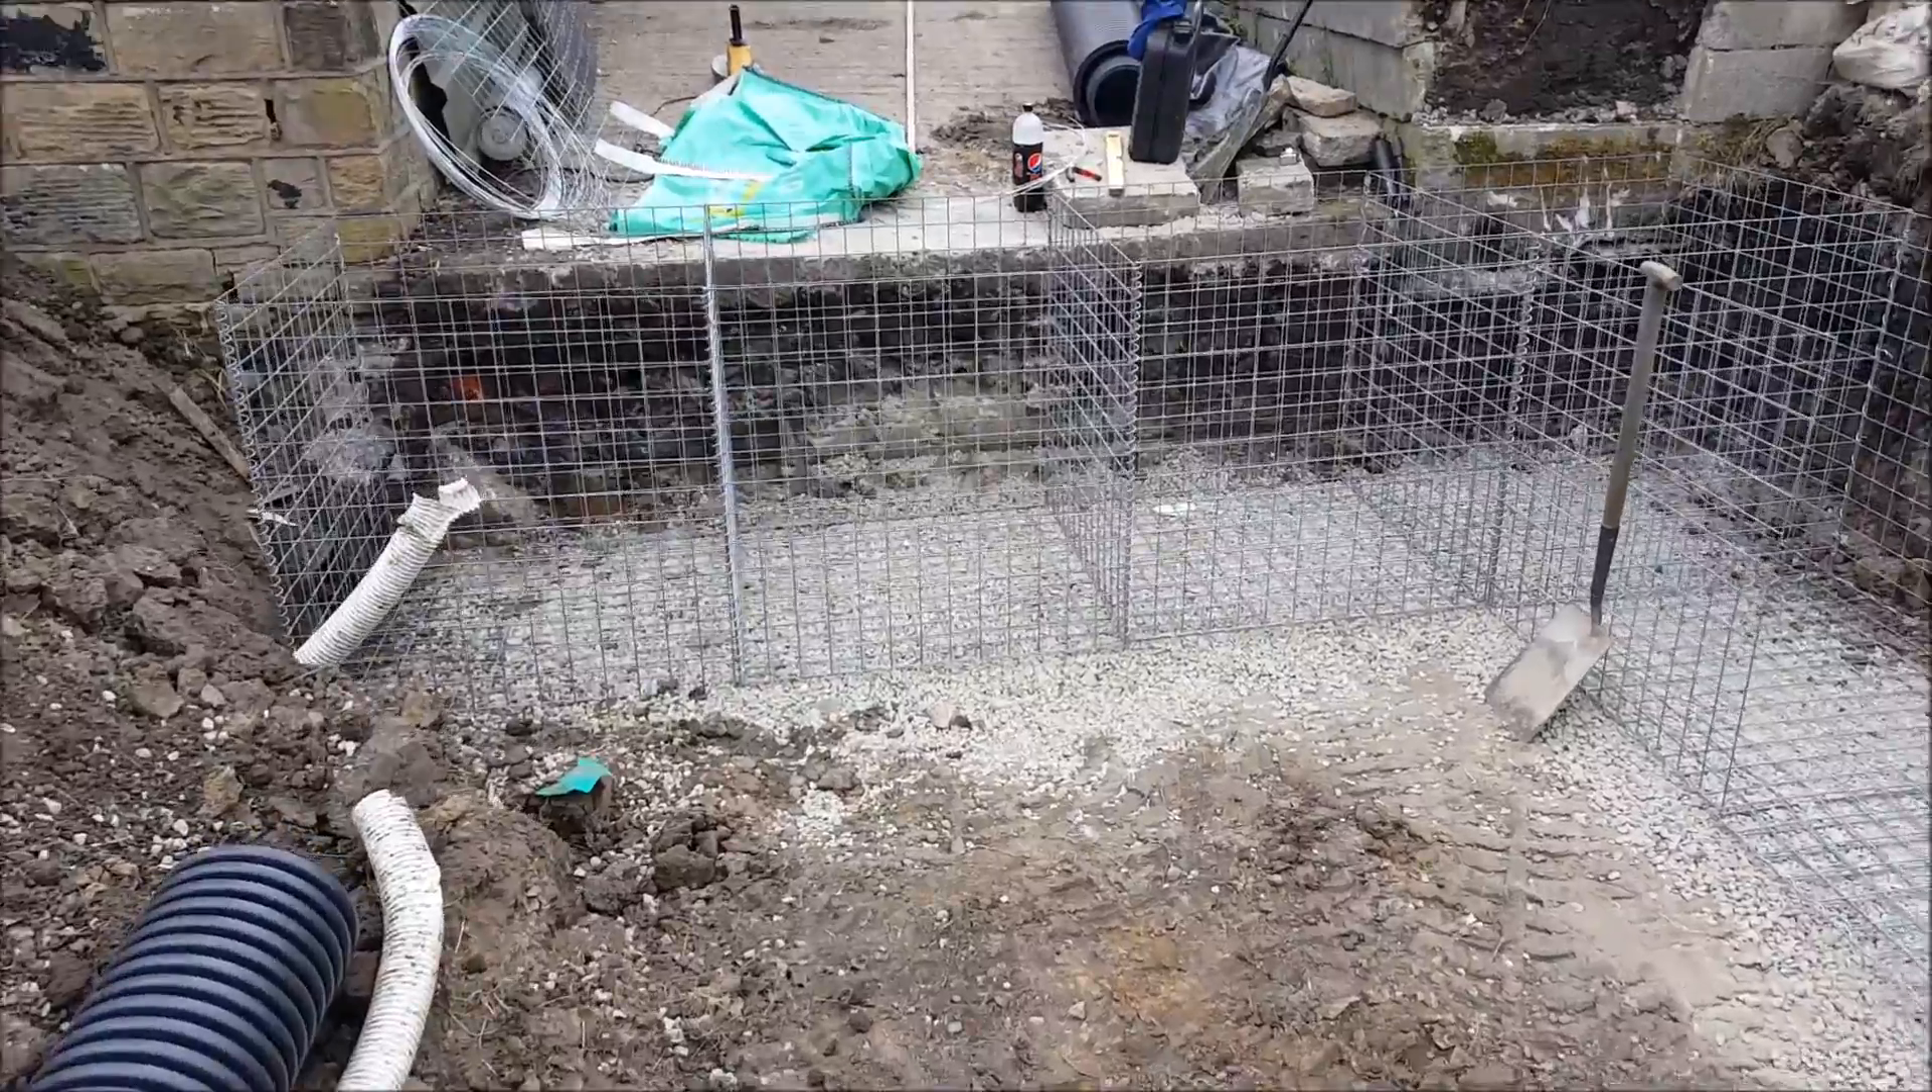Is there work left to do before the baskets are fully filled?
Yes.